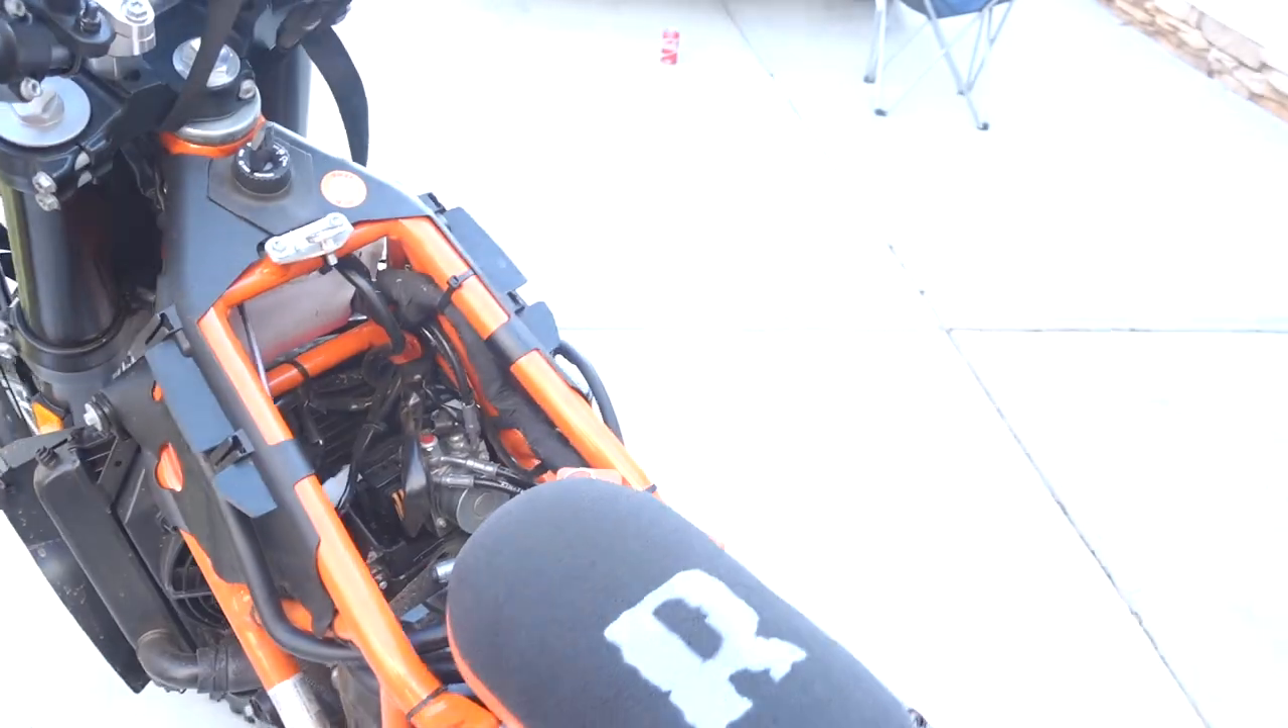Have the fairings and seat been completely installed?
No.